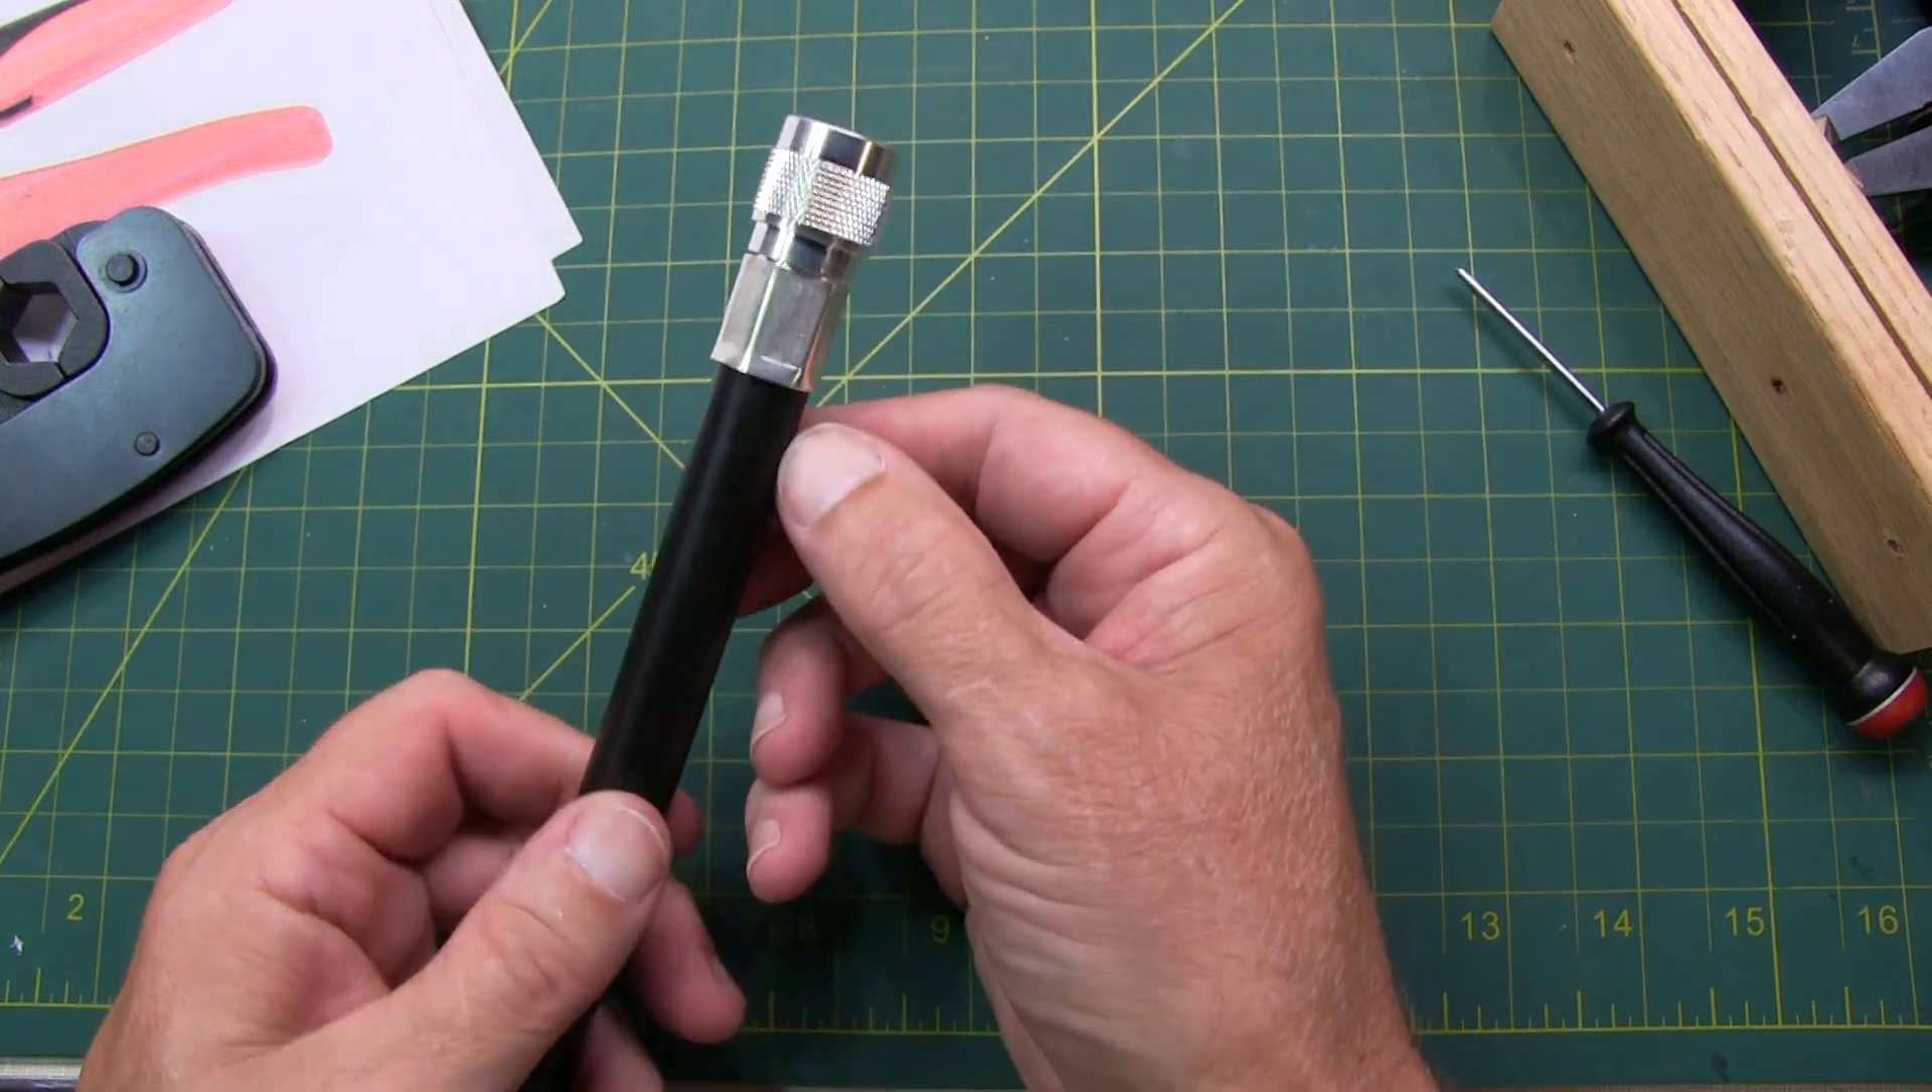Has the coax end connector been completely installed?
Yes.